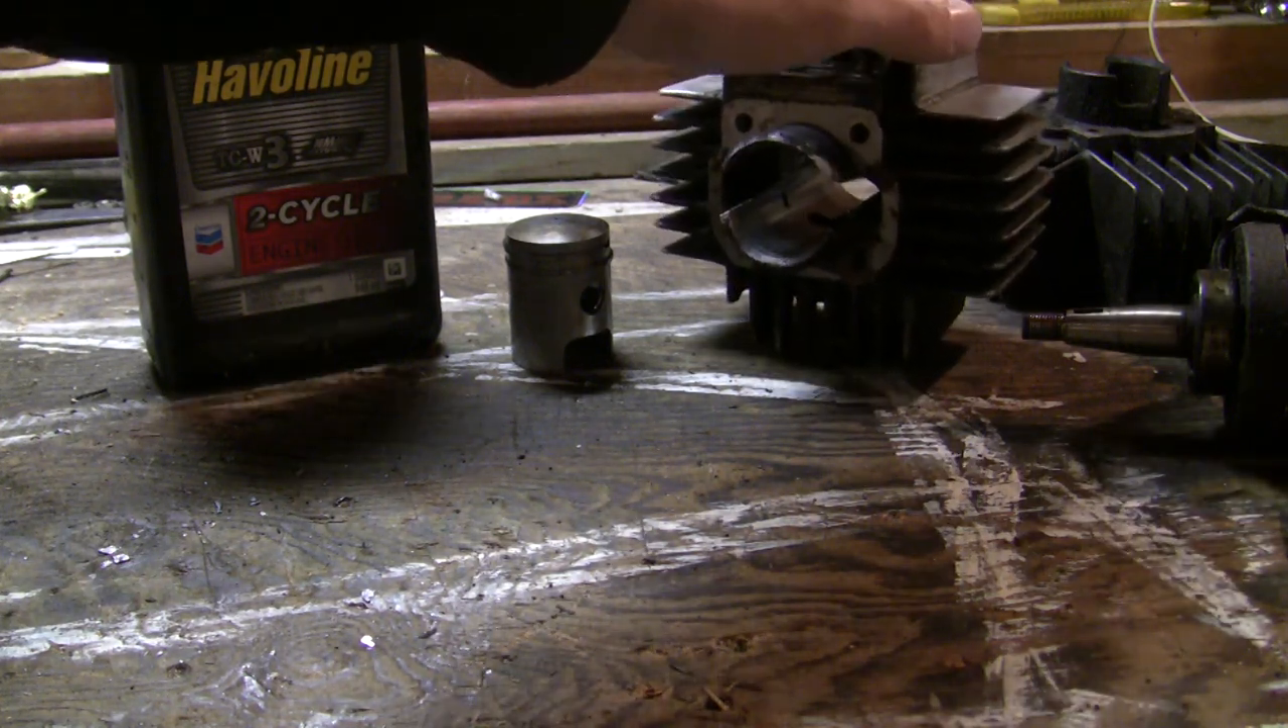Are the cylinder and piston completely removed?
Yes.